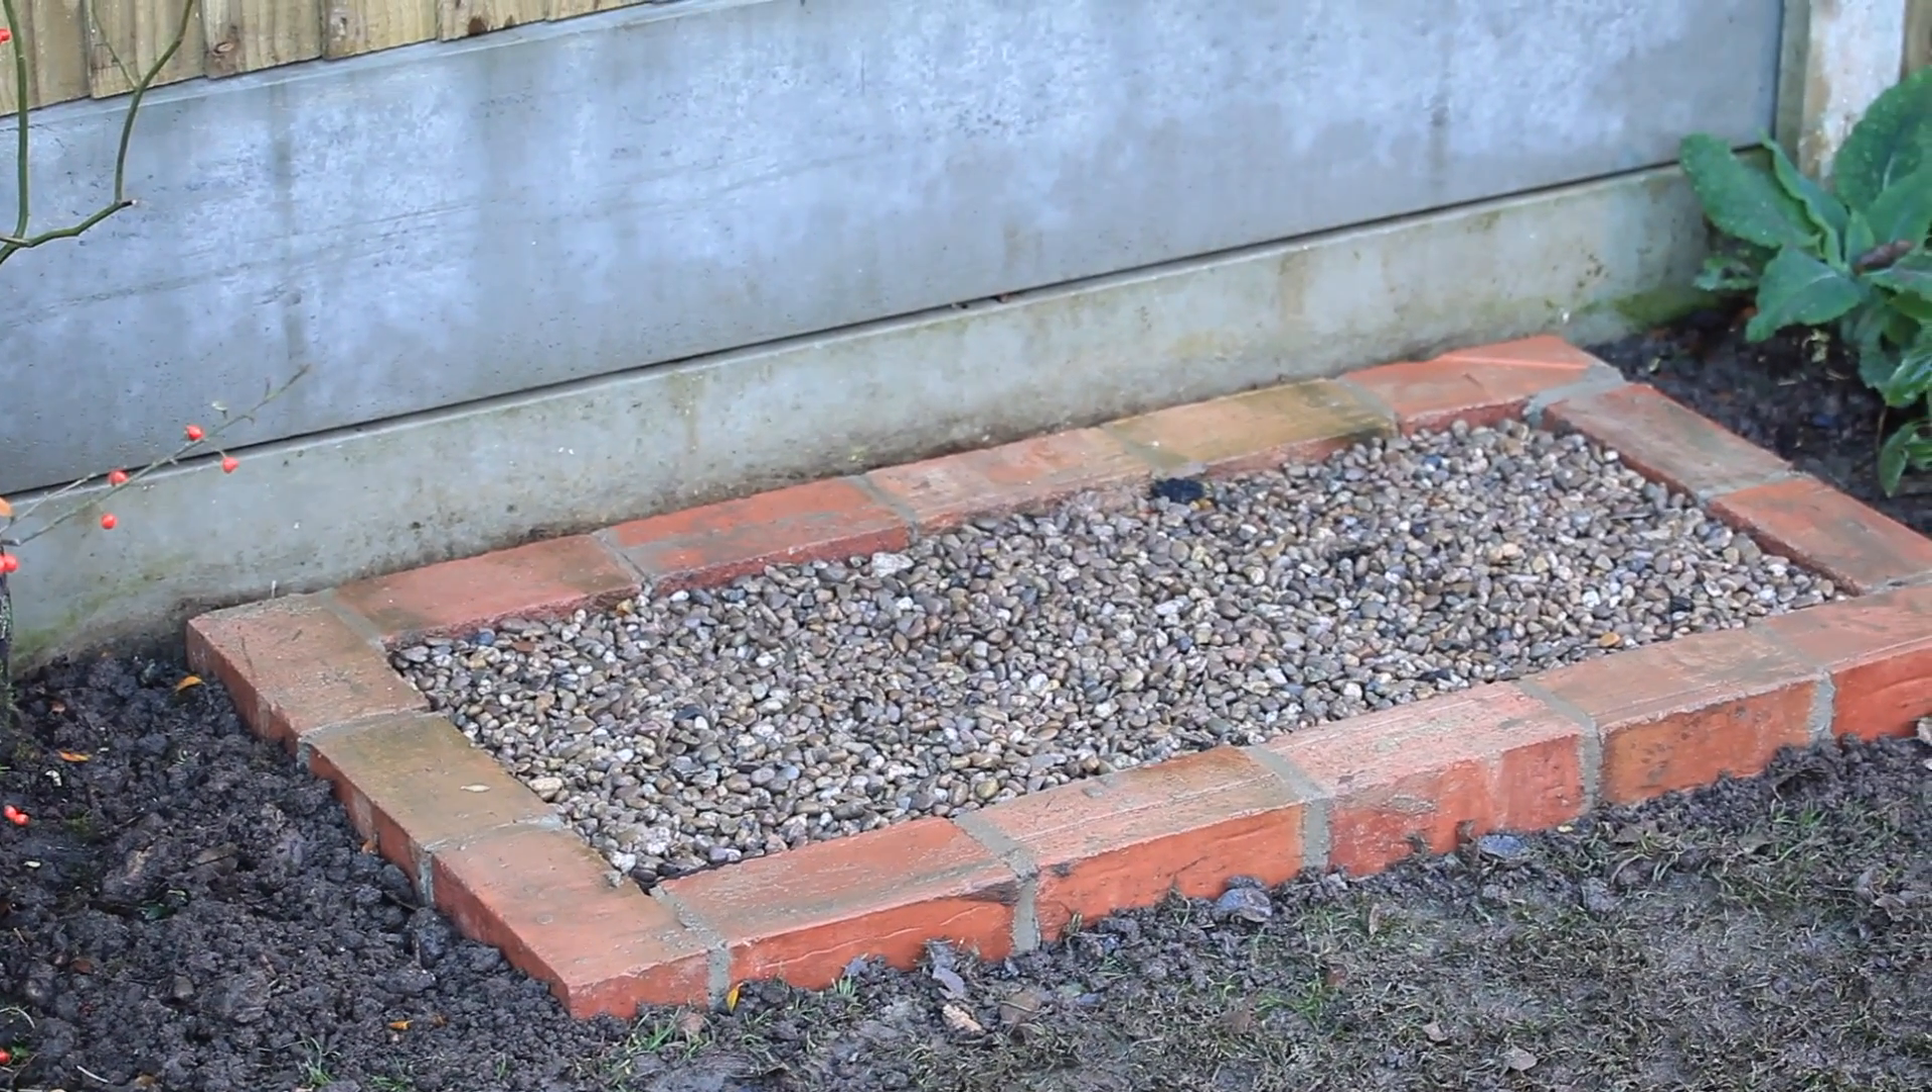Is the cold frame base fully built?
Yes.